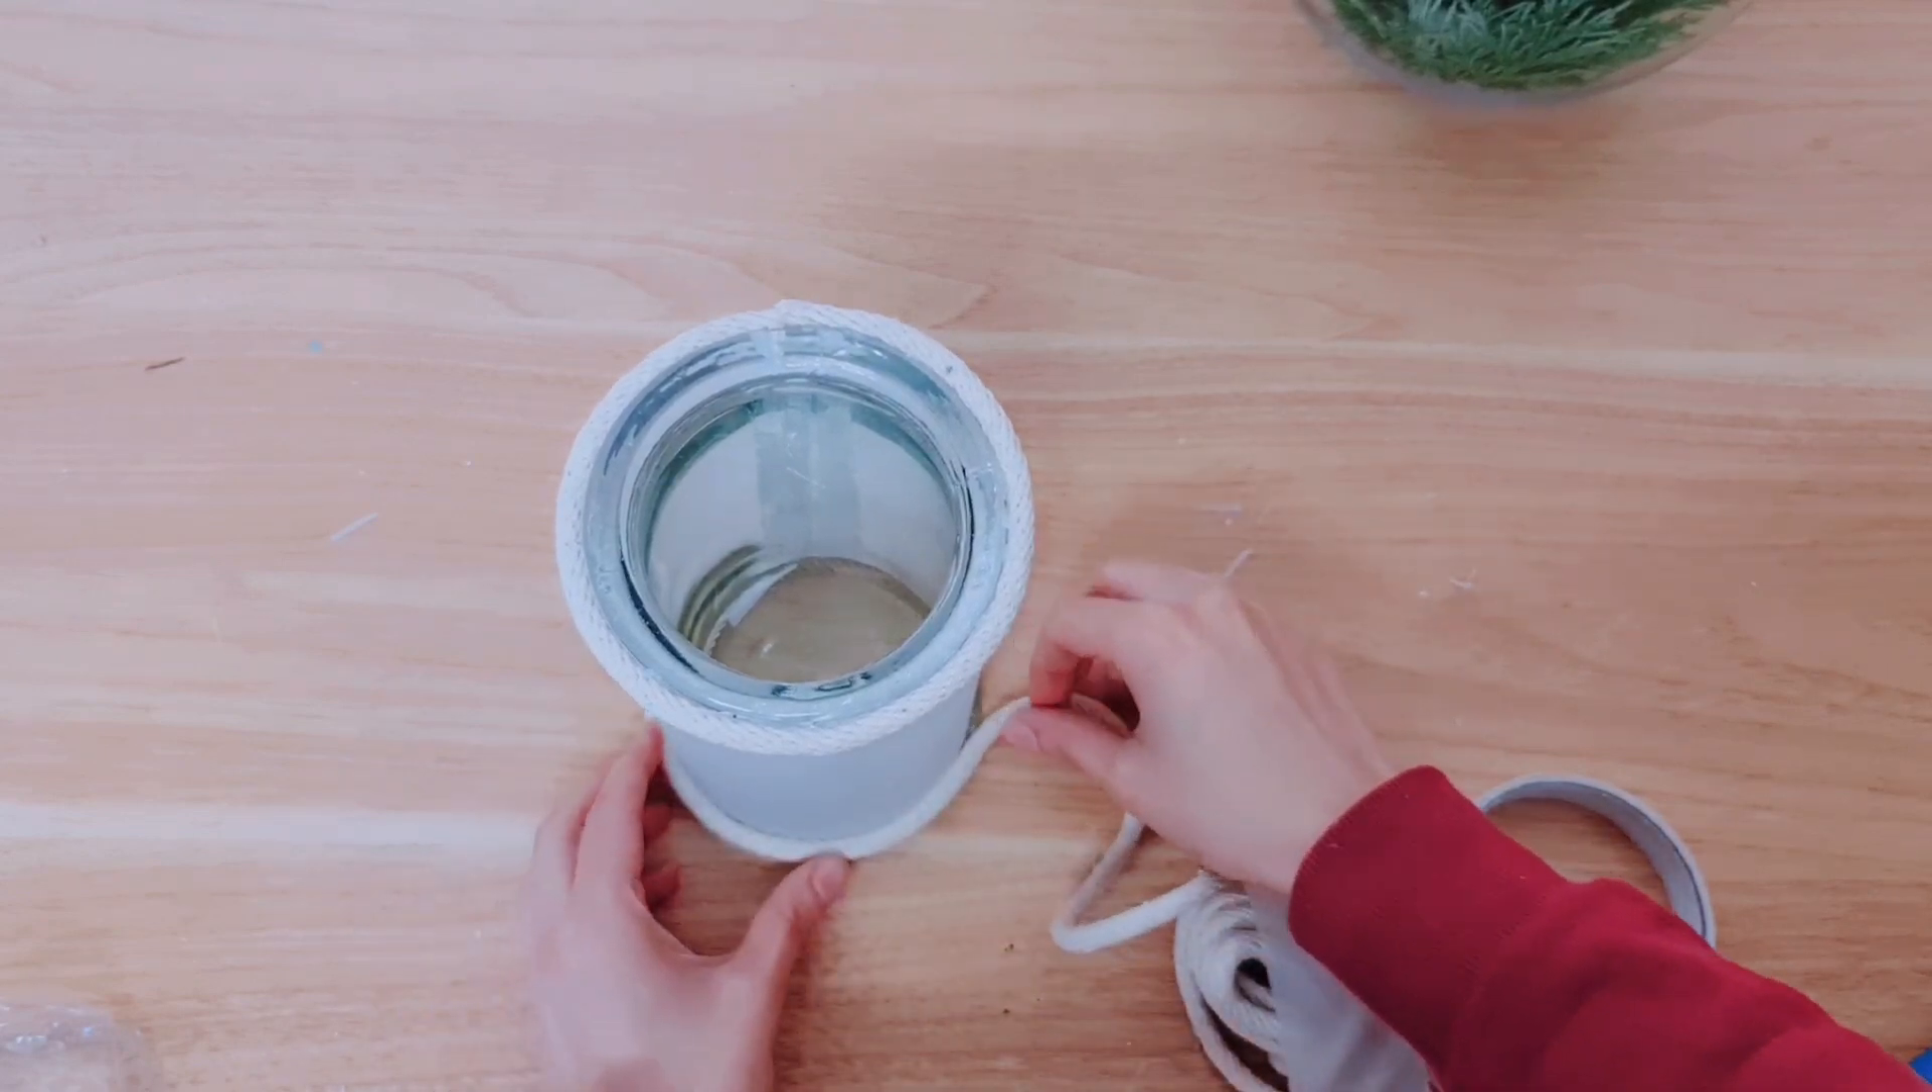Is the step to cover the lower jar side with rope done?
No.